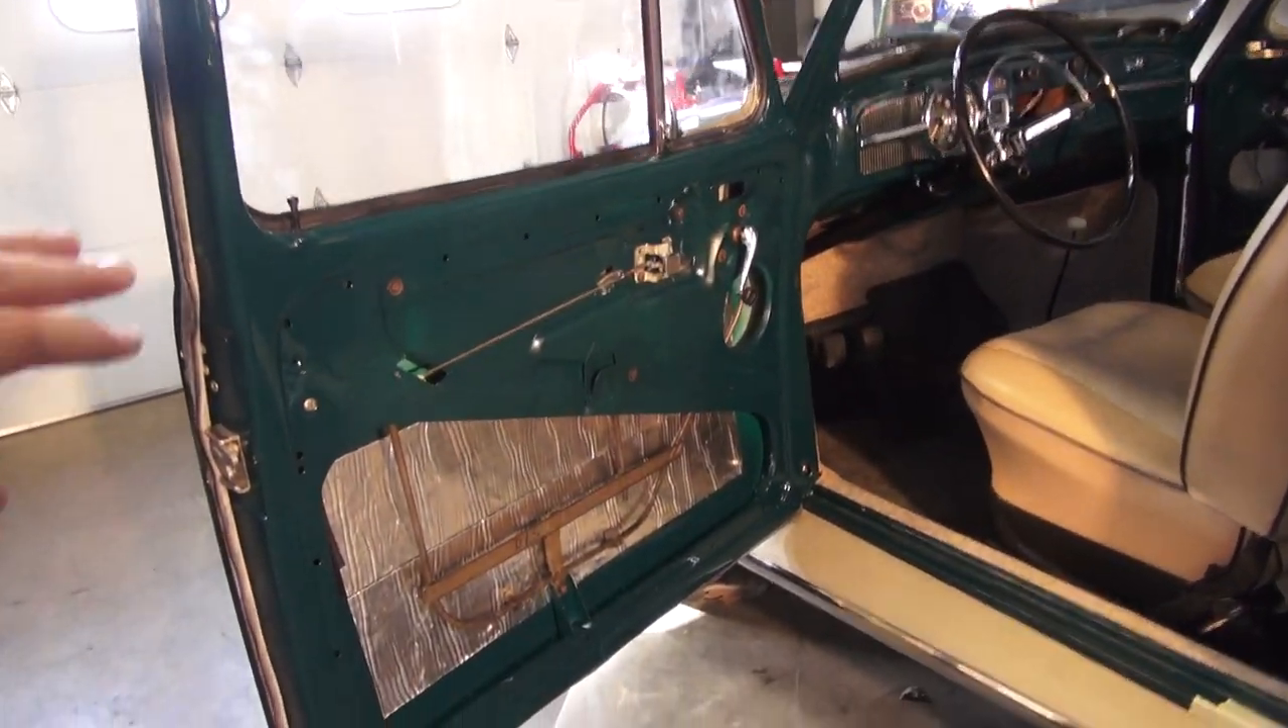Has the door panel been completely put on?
No.